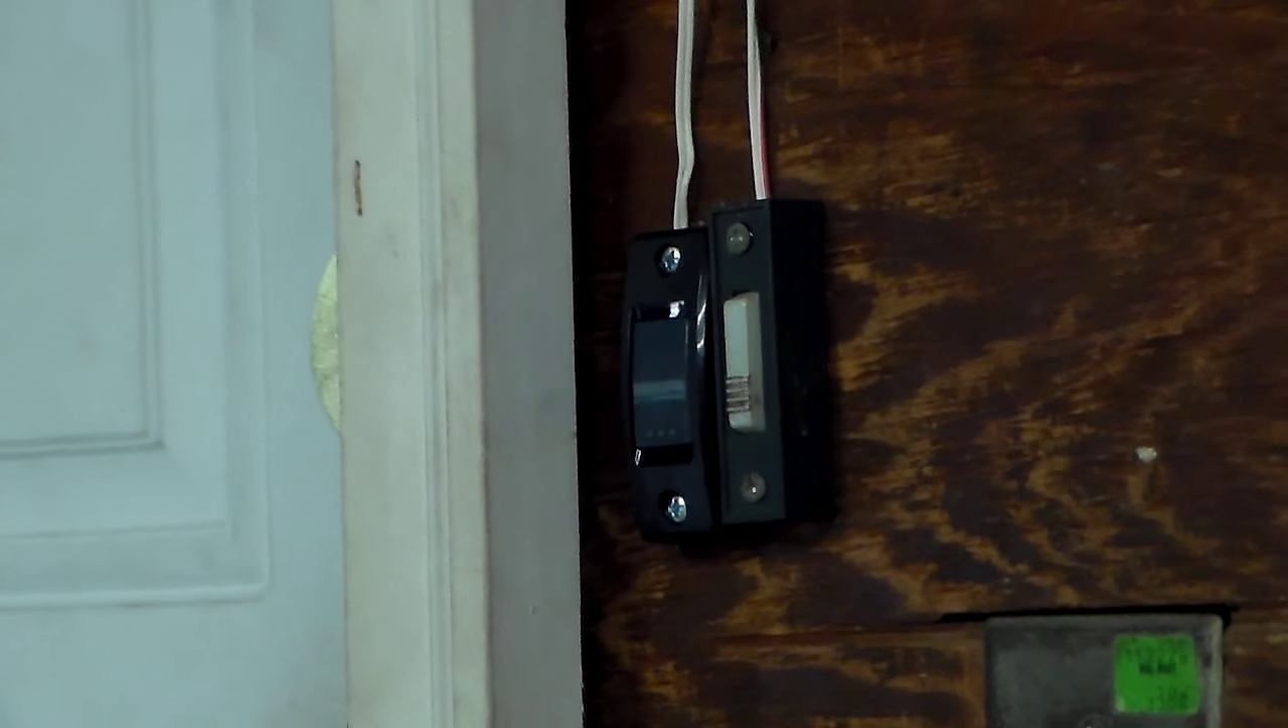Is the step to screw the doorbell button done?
Yes.